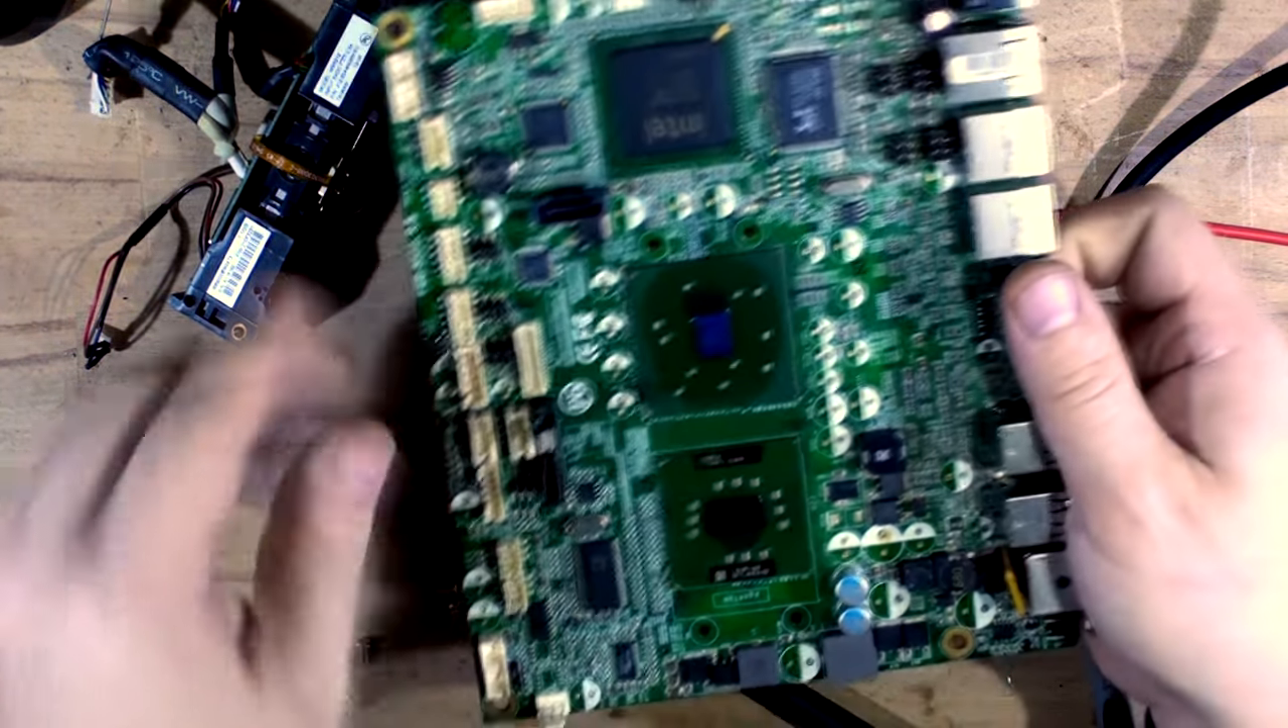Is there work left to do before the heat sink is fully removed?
No.